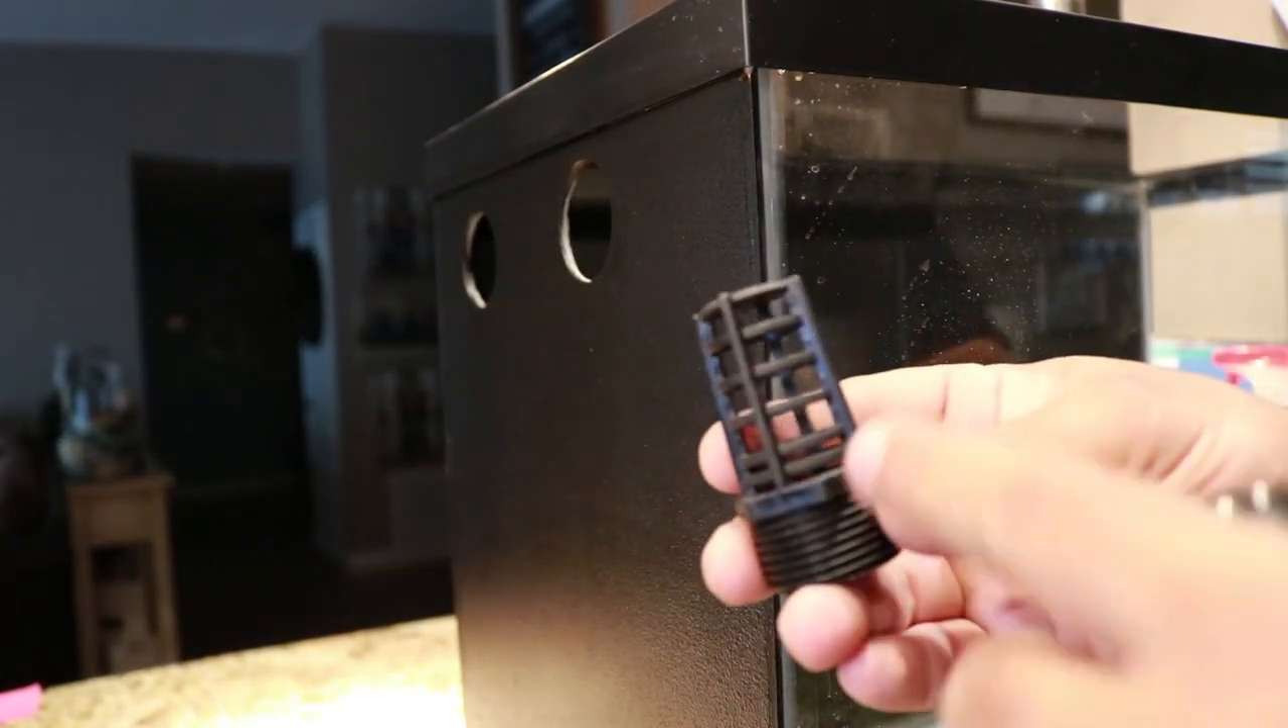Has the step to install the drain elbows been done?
No.